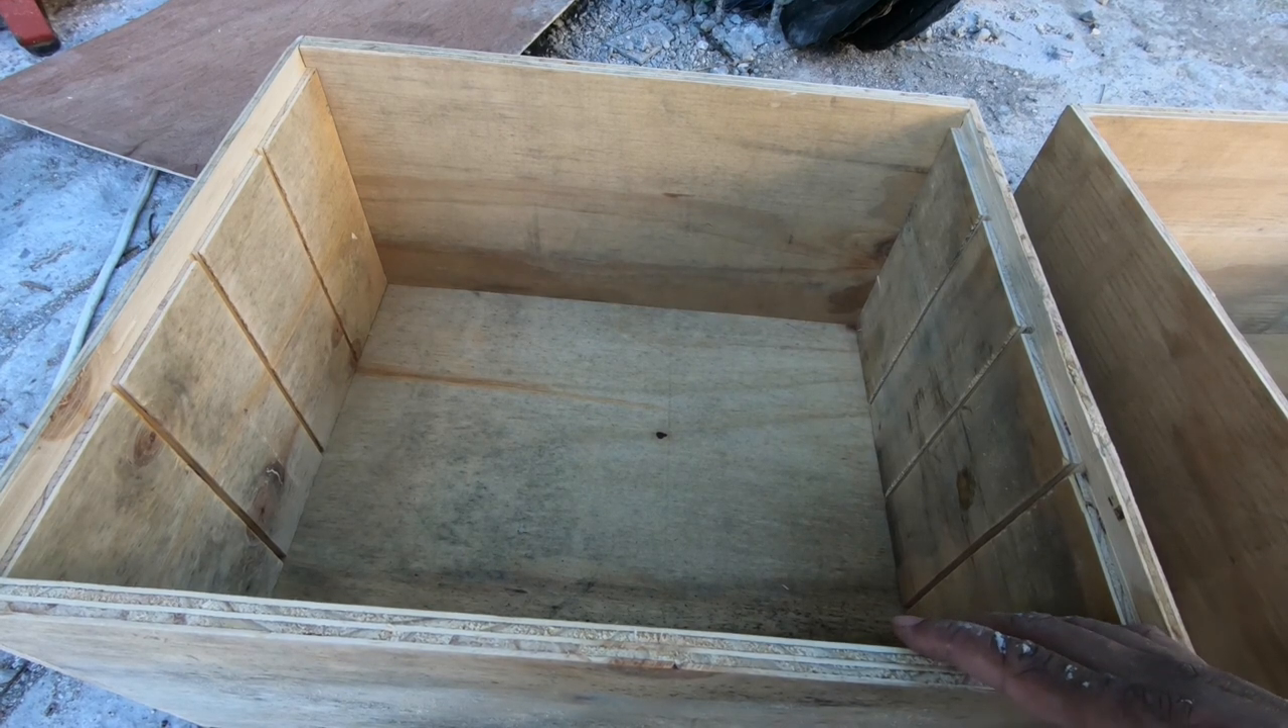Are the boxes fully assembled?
Yes.